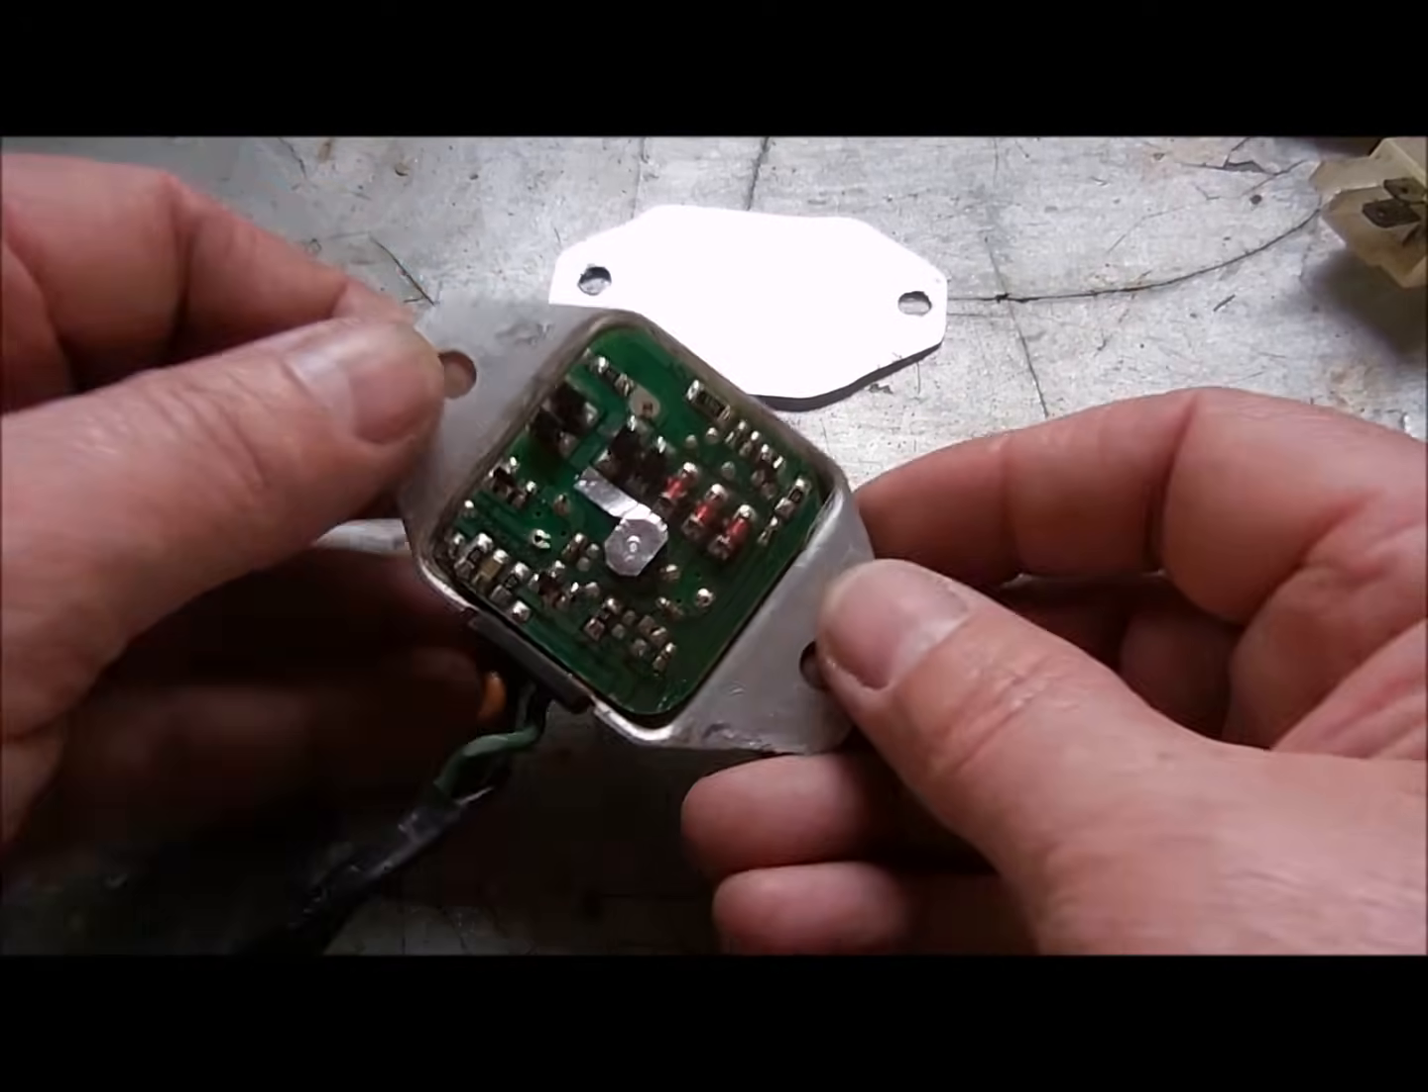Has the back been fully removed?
Yes.